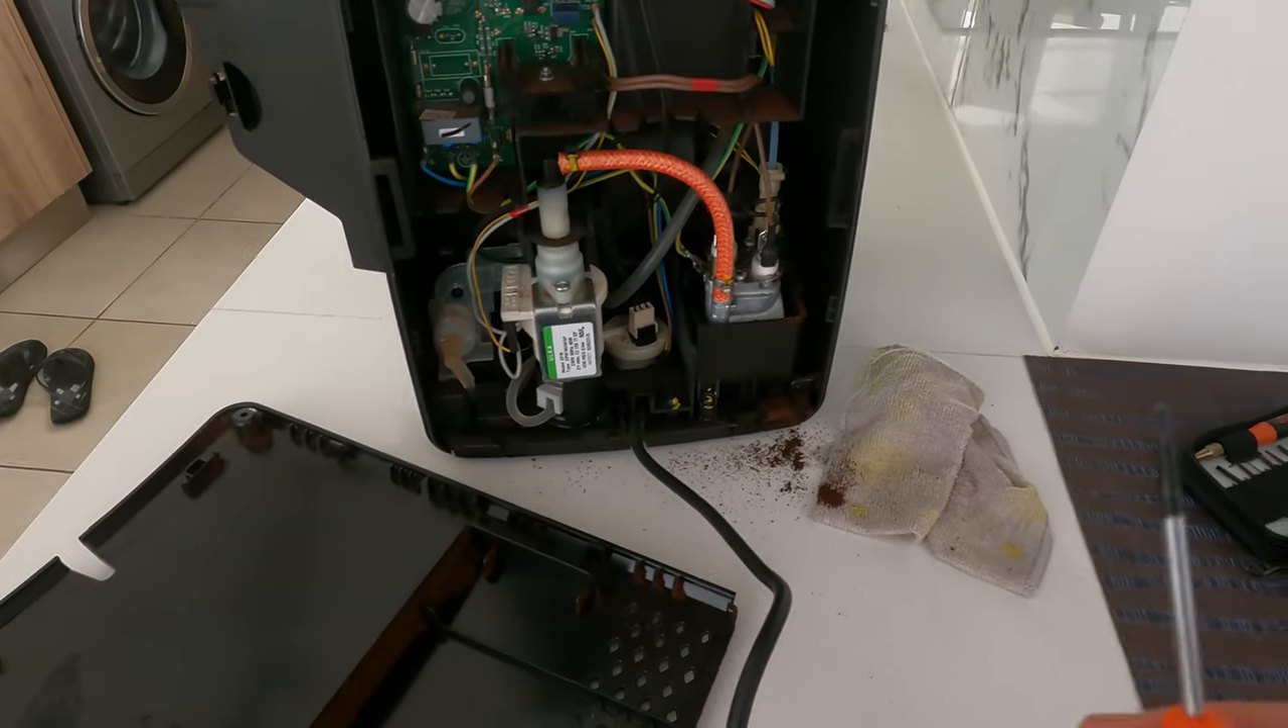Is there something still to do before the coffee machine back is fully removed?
No.